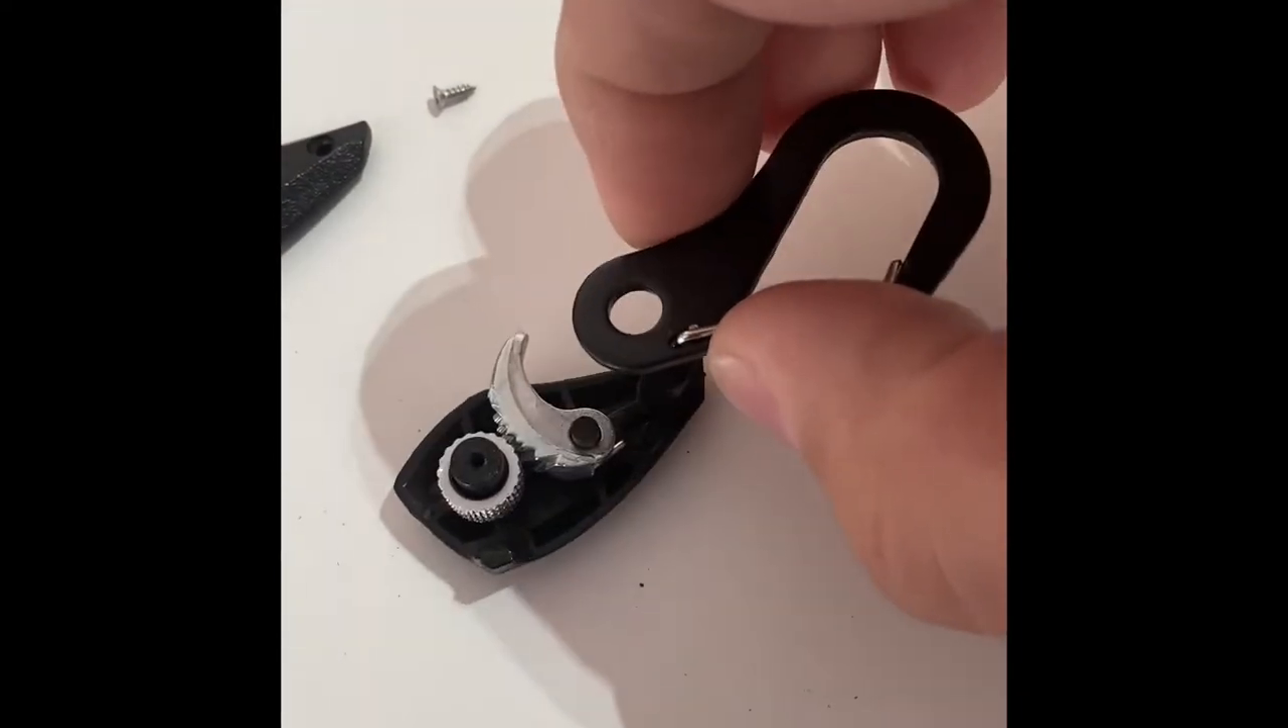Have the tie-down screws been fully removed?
Yes.